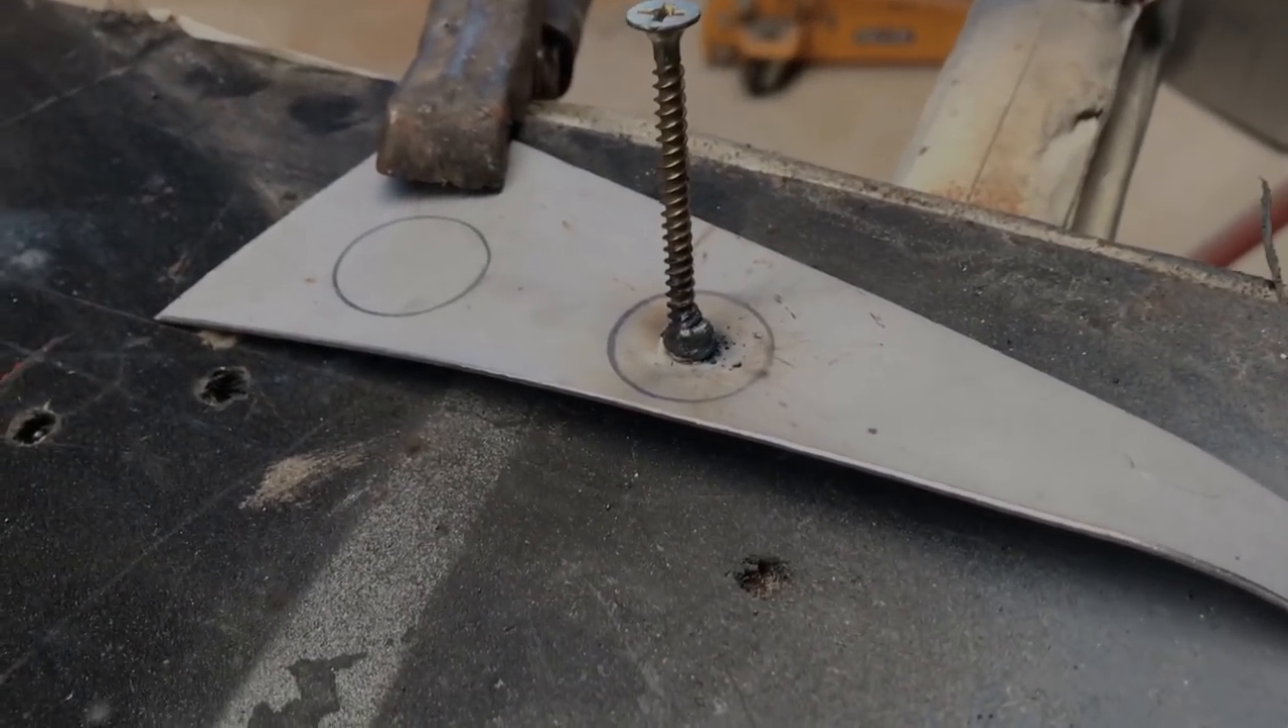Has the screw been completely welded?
Yes.